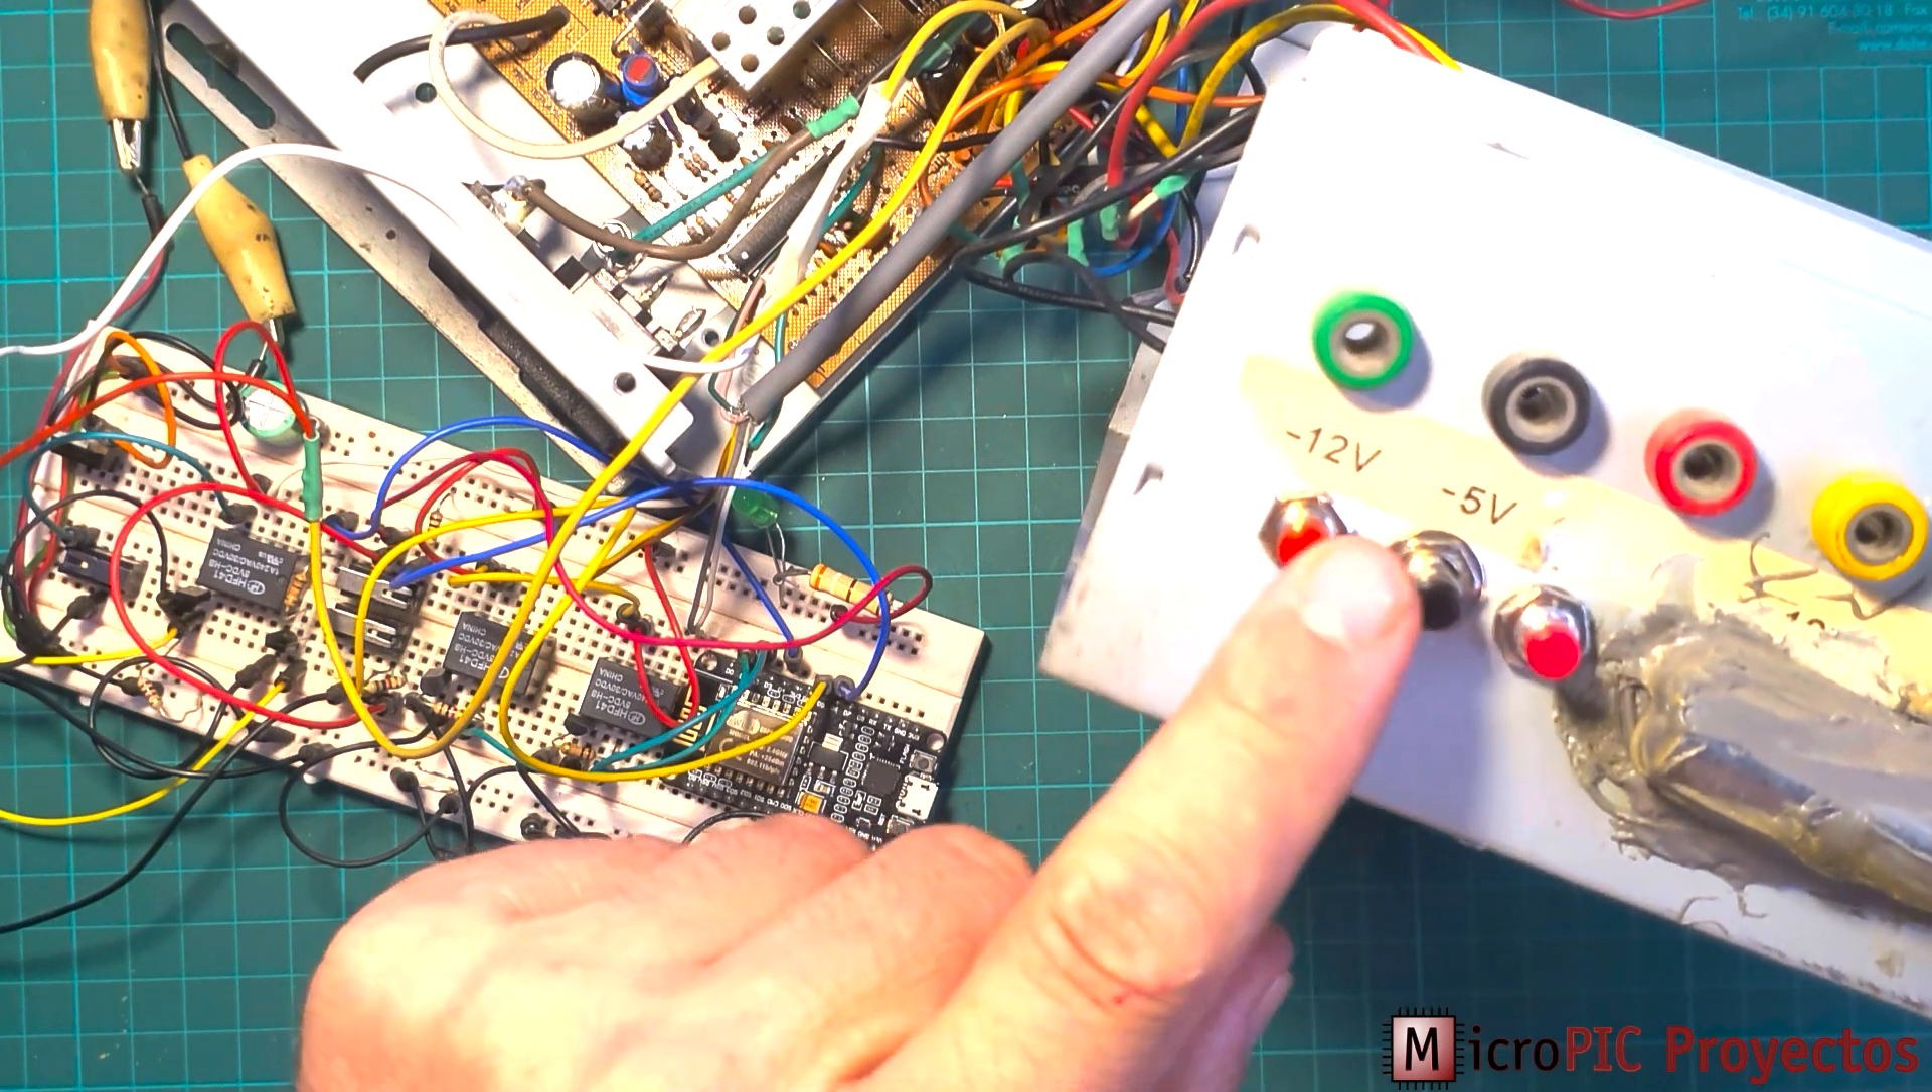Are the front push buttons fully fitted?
Yes.